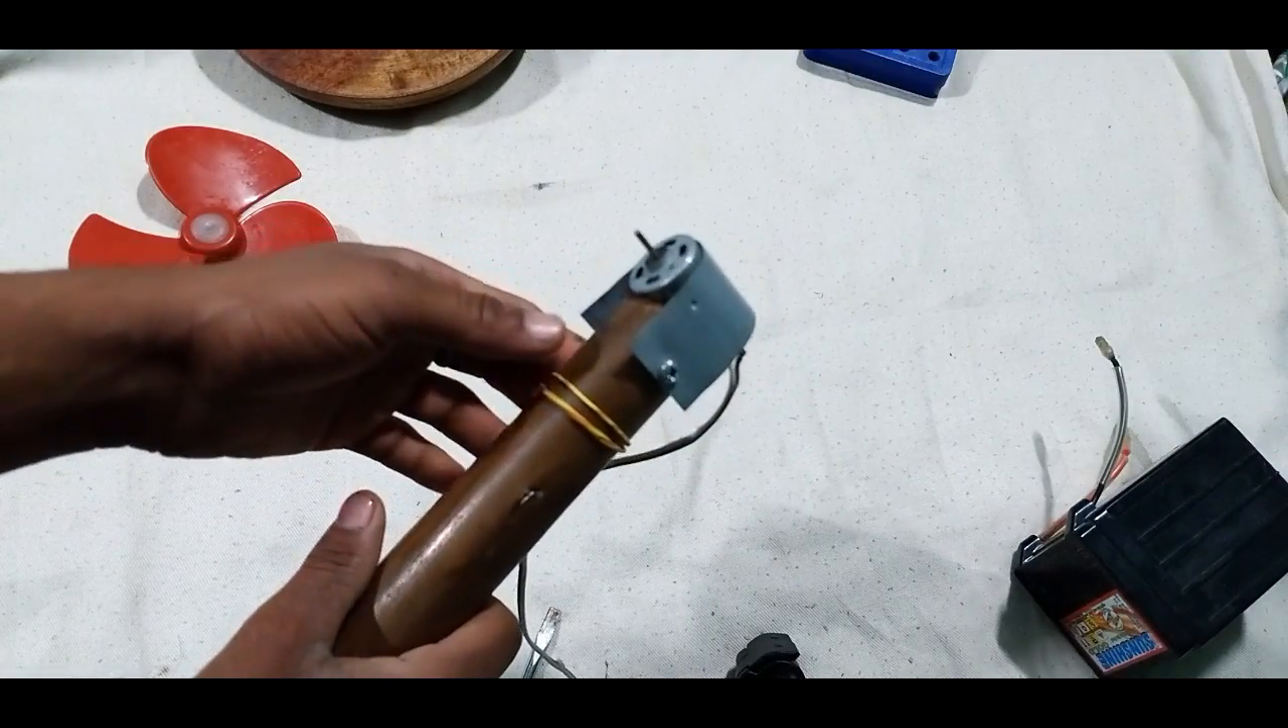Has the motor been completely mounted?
Yes.